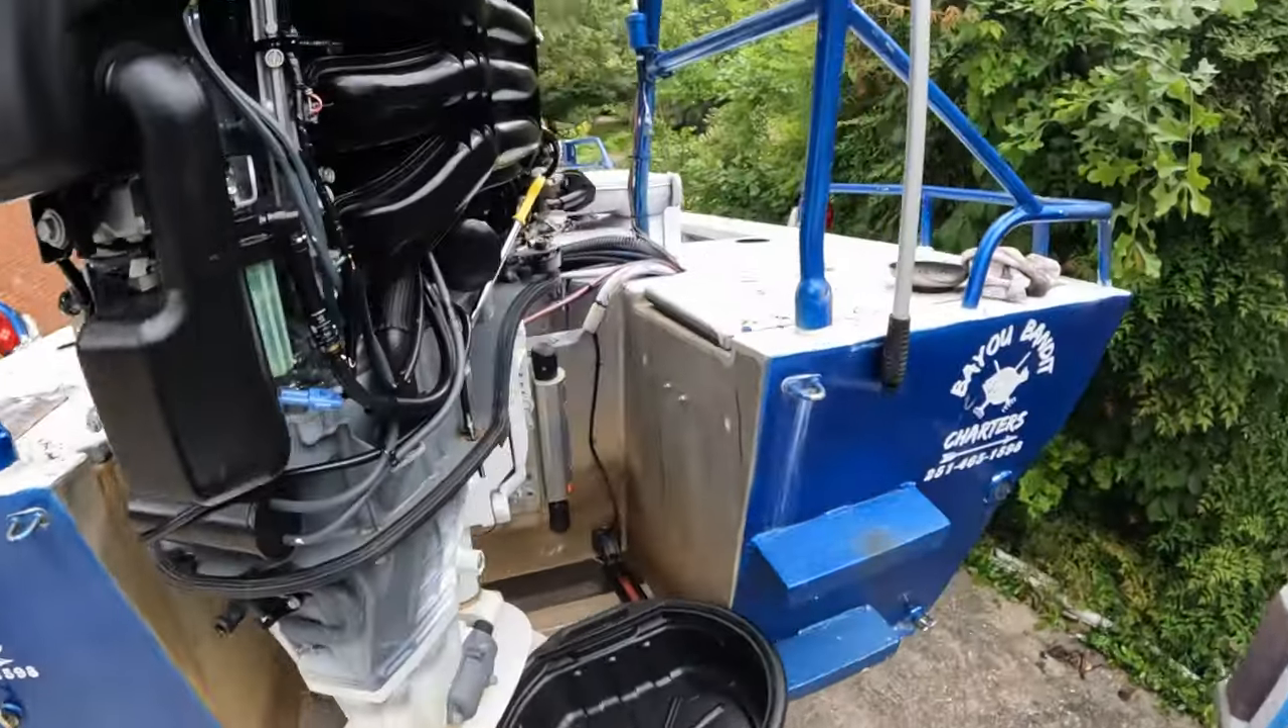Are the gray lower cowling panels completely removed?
Yes.